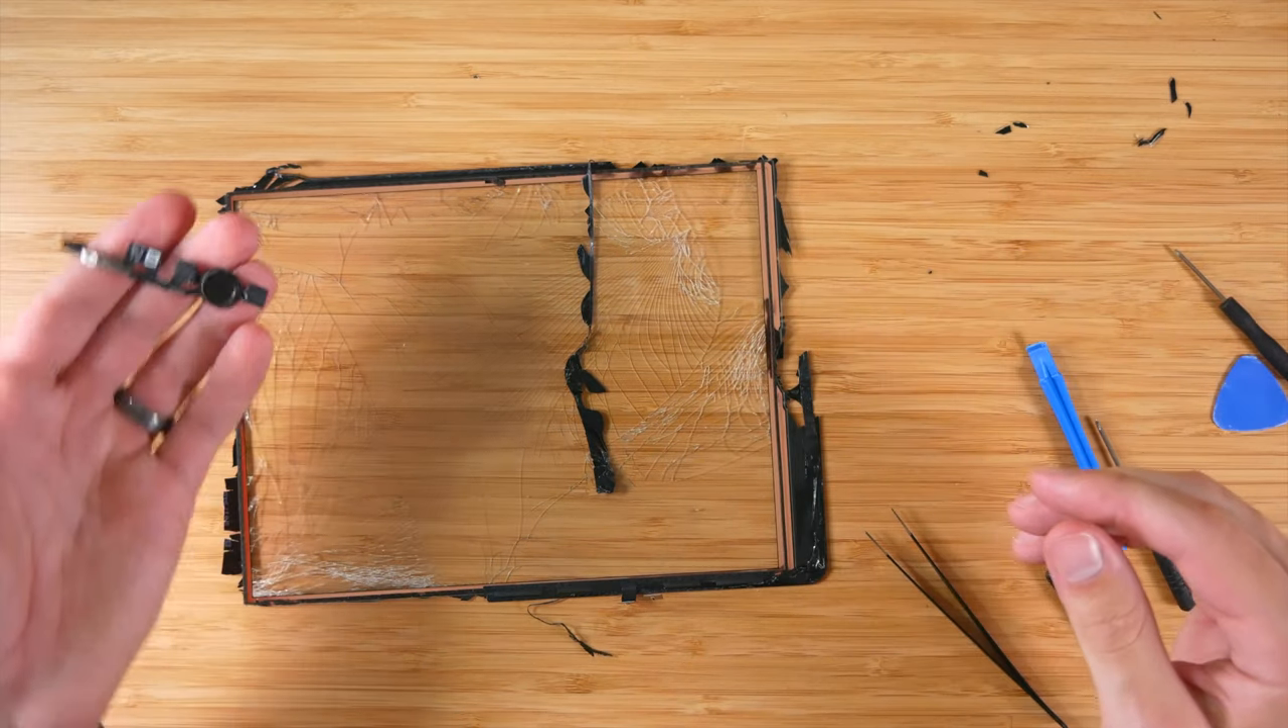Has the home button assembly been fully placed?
No.